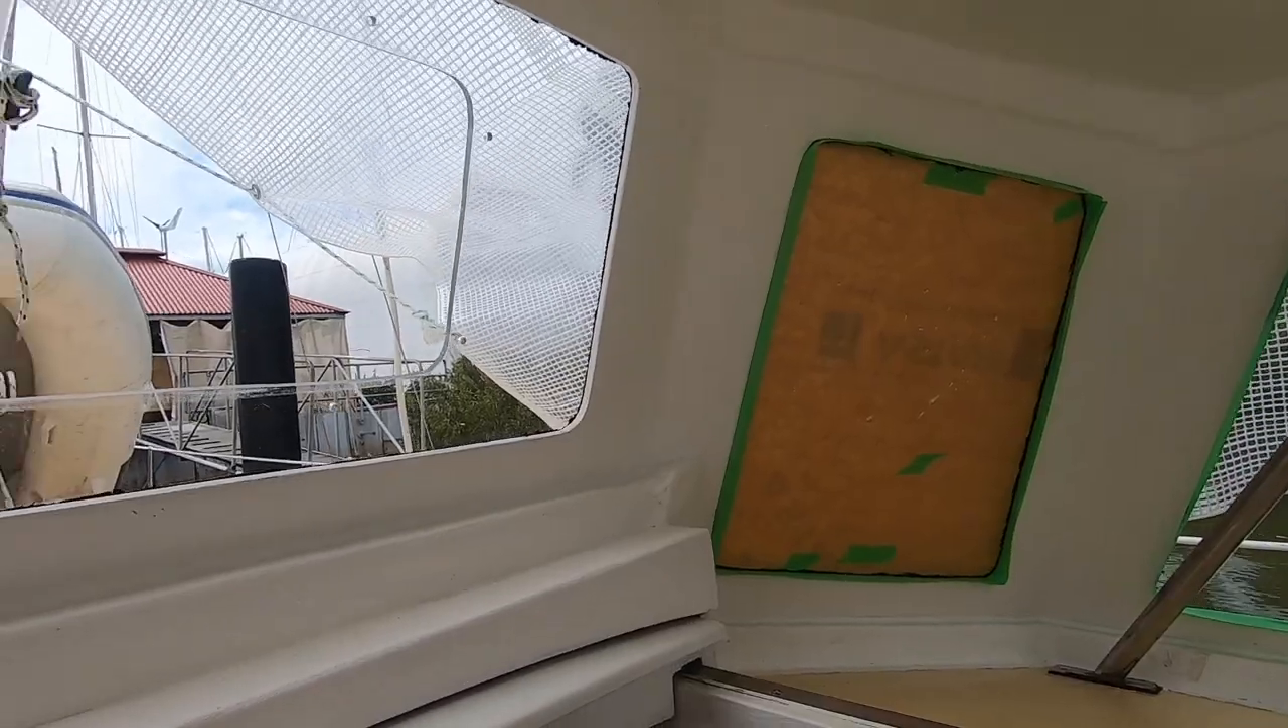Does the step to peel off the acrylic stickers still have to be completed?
Yes.